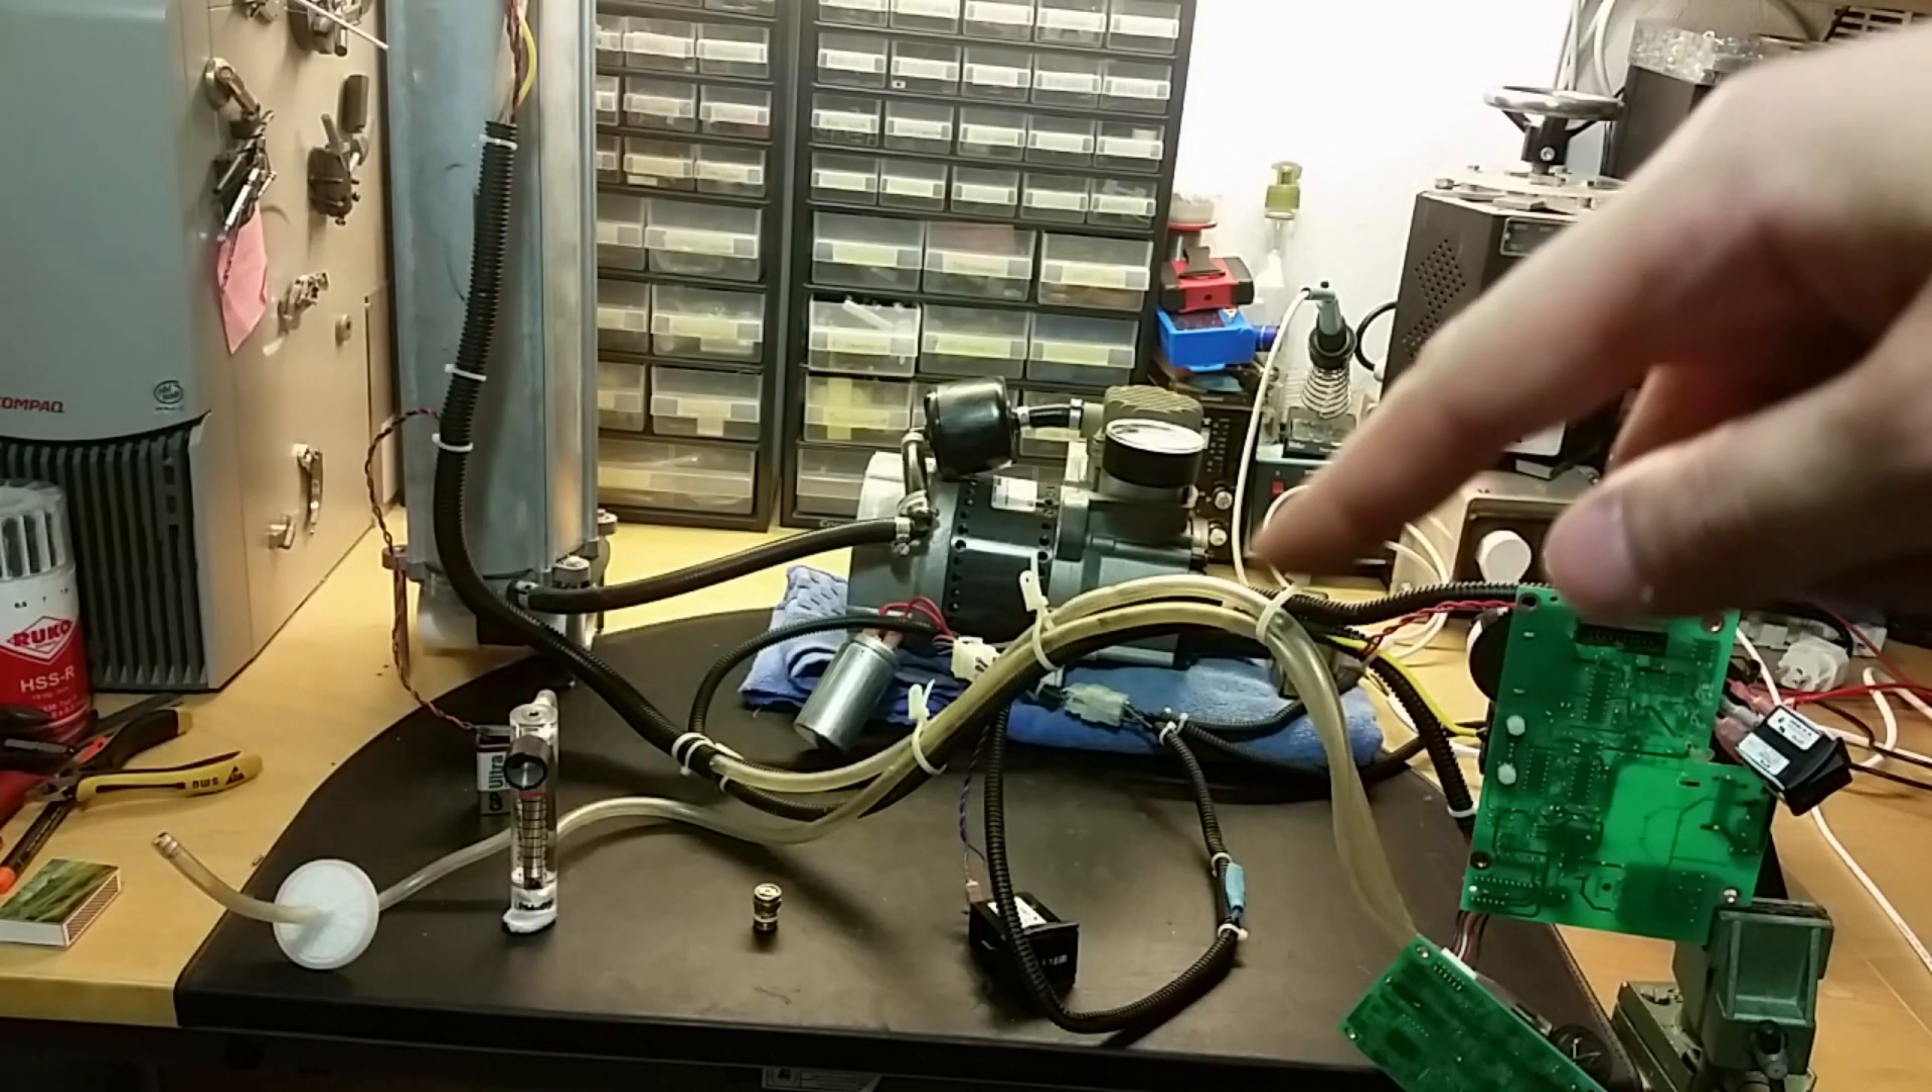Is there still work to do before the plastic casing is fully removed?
No.